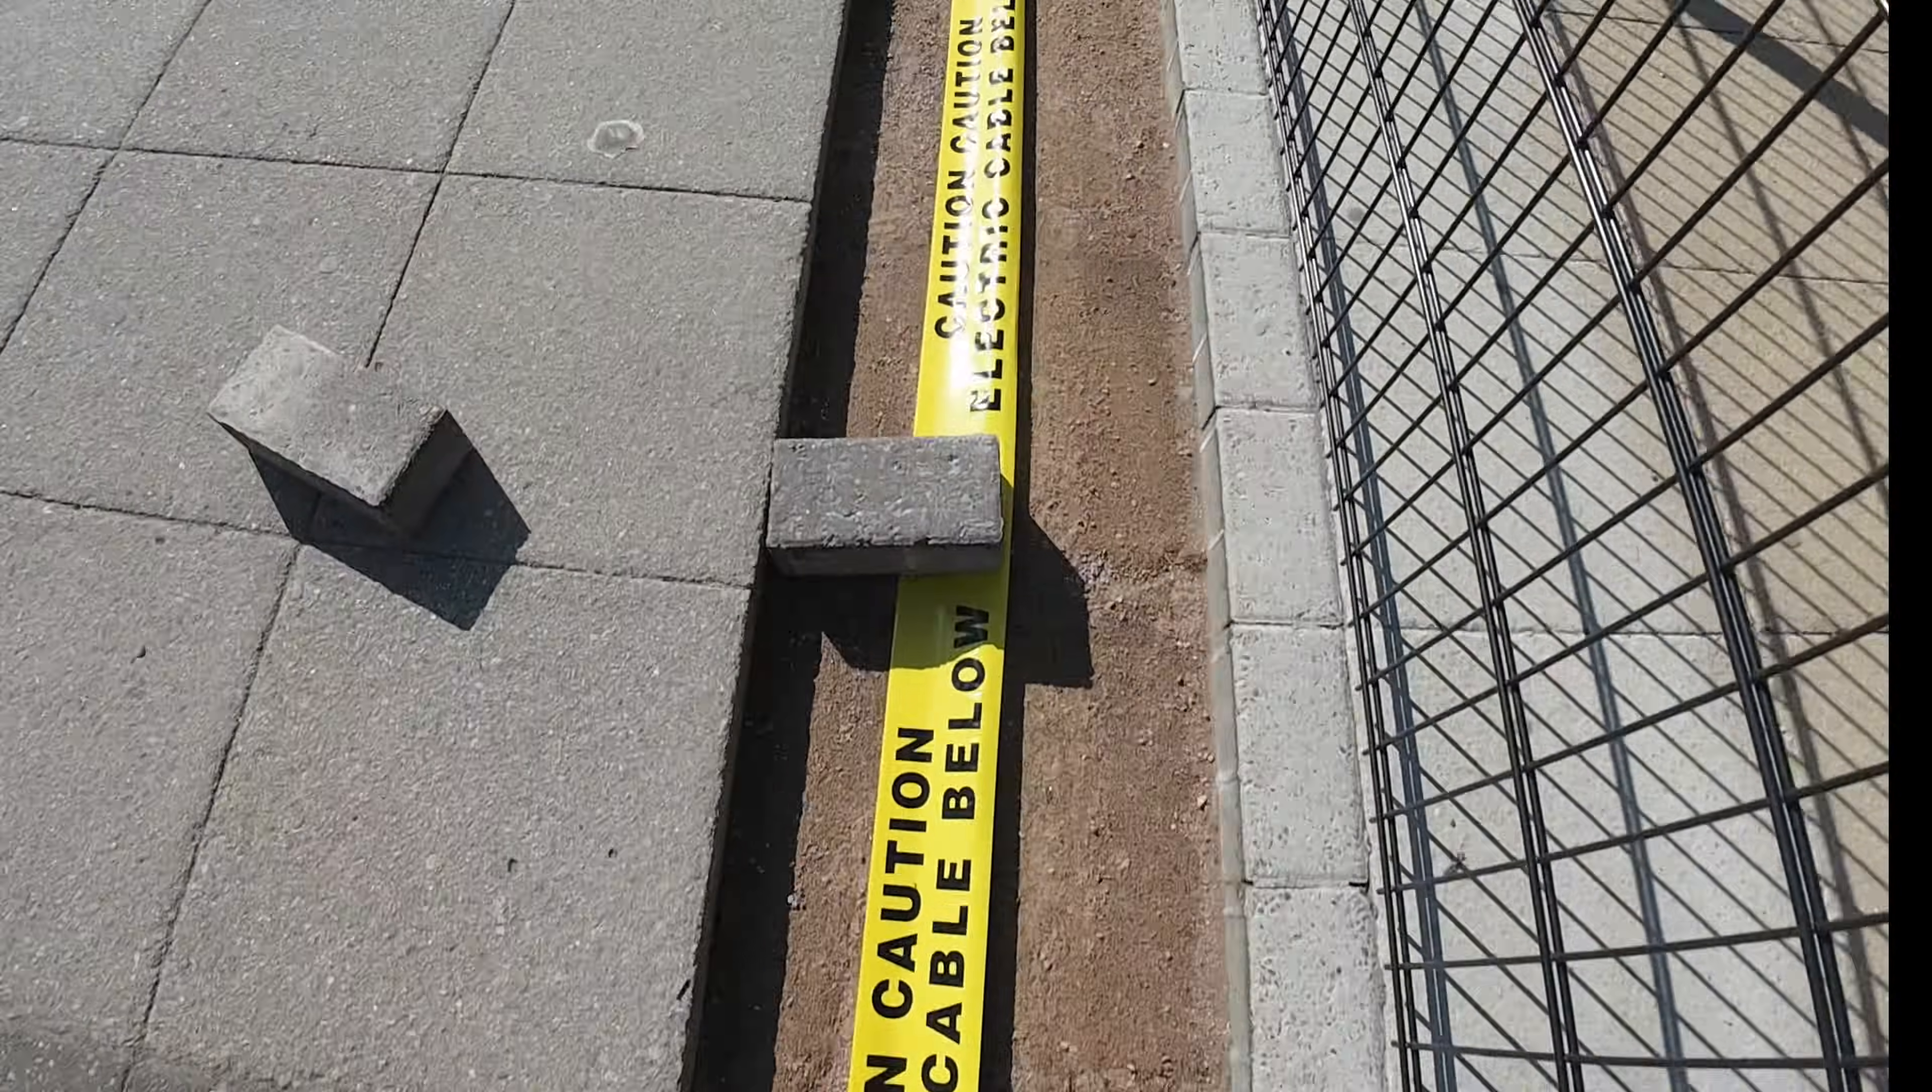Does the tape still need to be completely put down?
No.